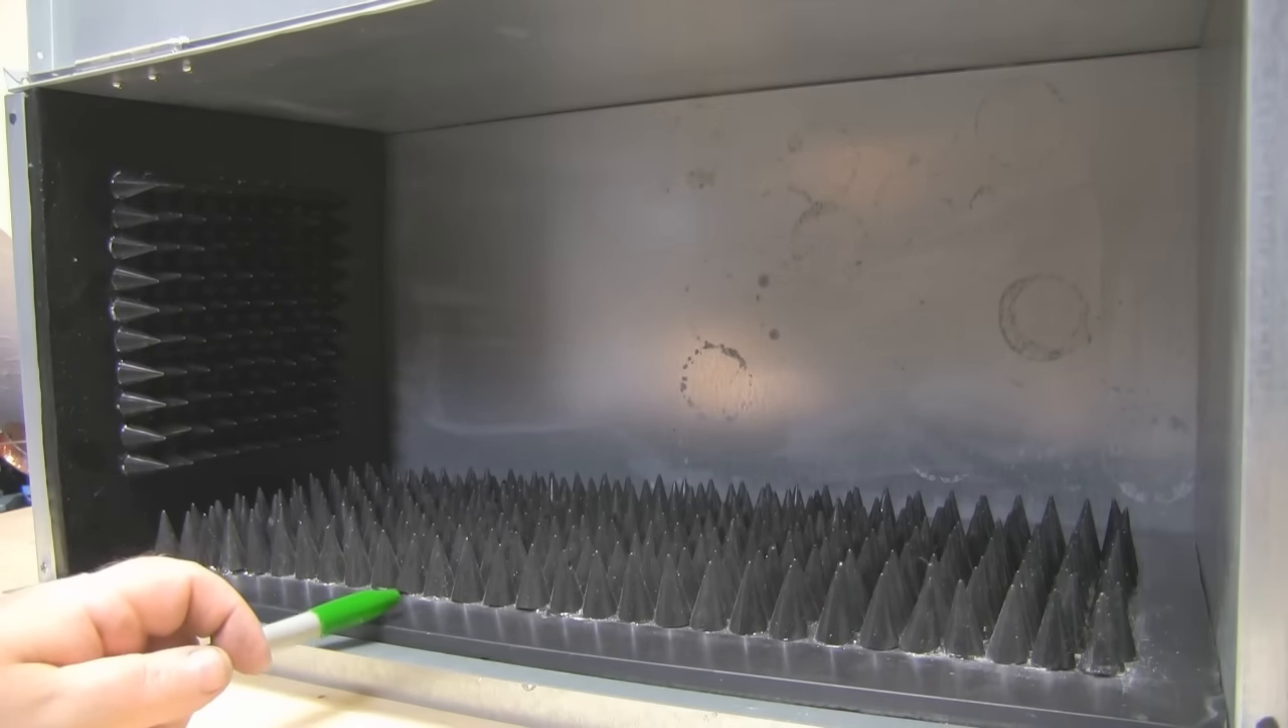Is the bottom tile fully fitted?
Yes.